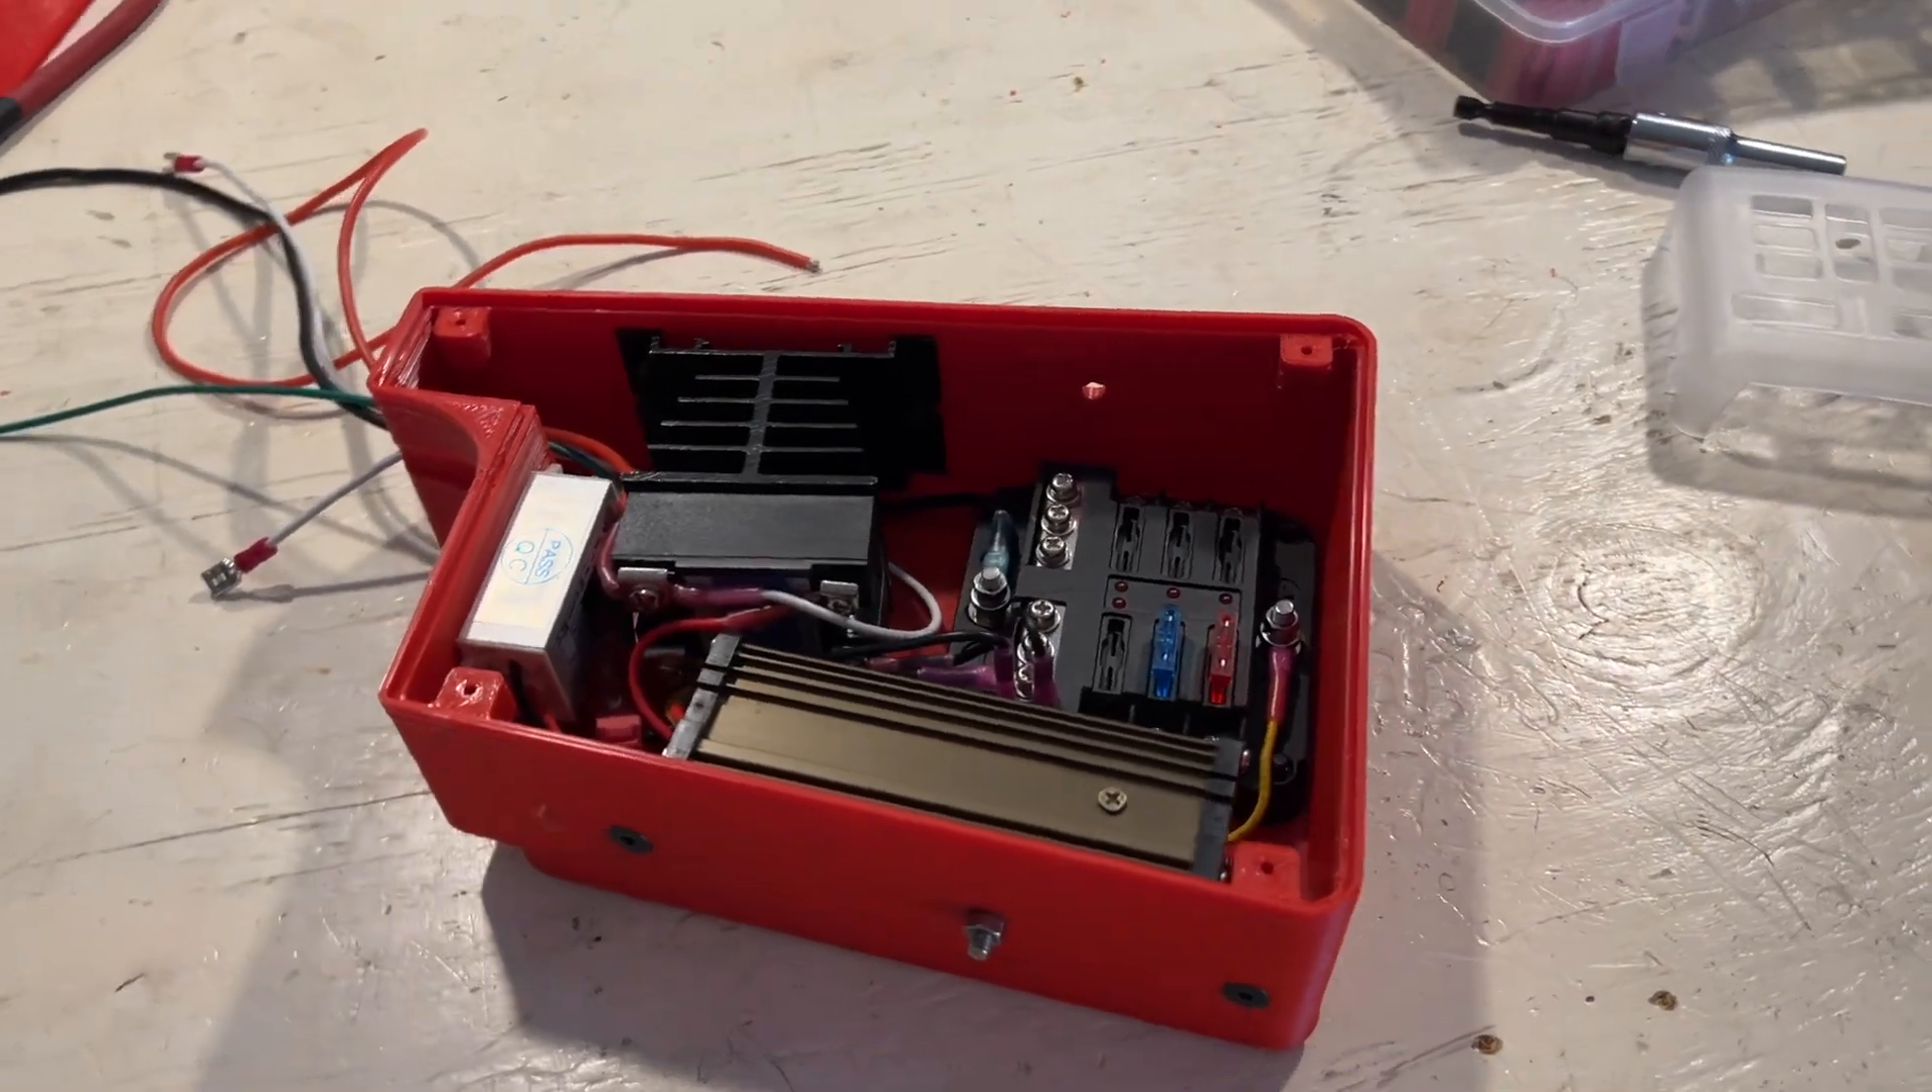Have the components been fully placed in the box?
Yes.